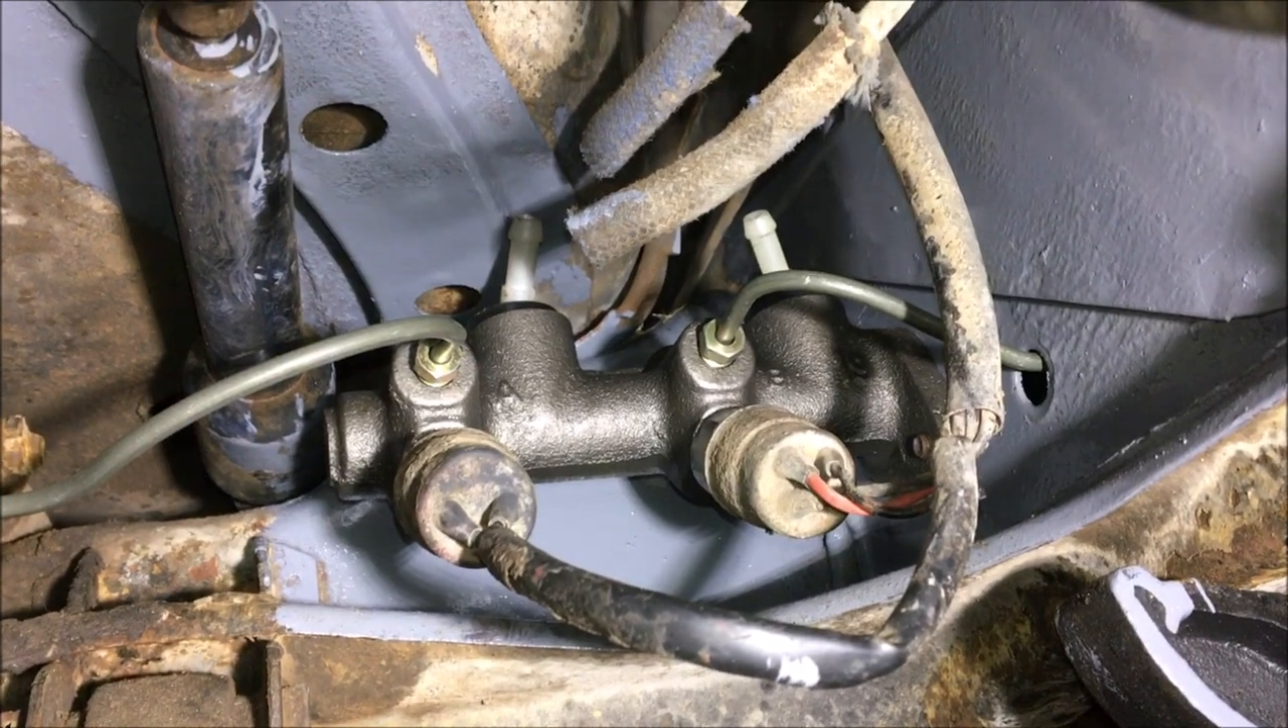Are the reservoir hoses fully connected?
No.